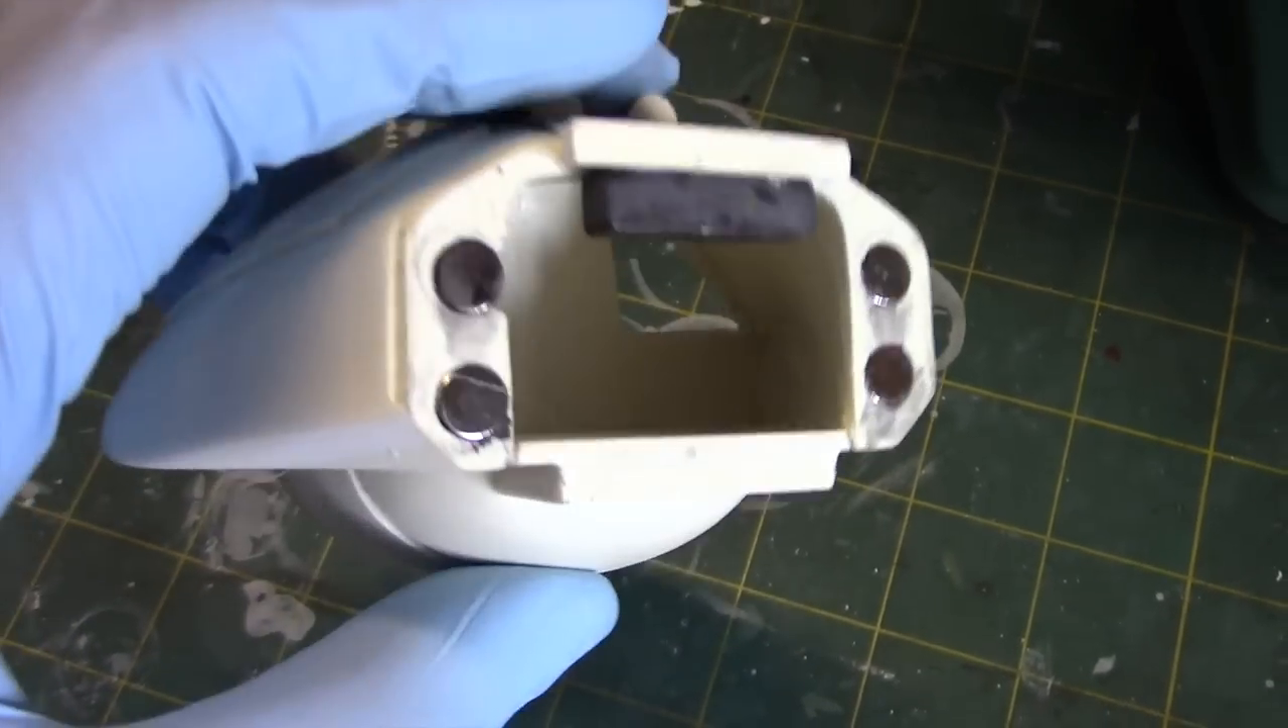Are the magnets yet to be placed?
No.